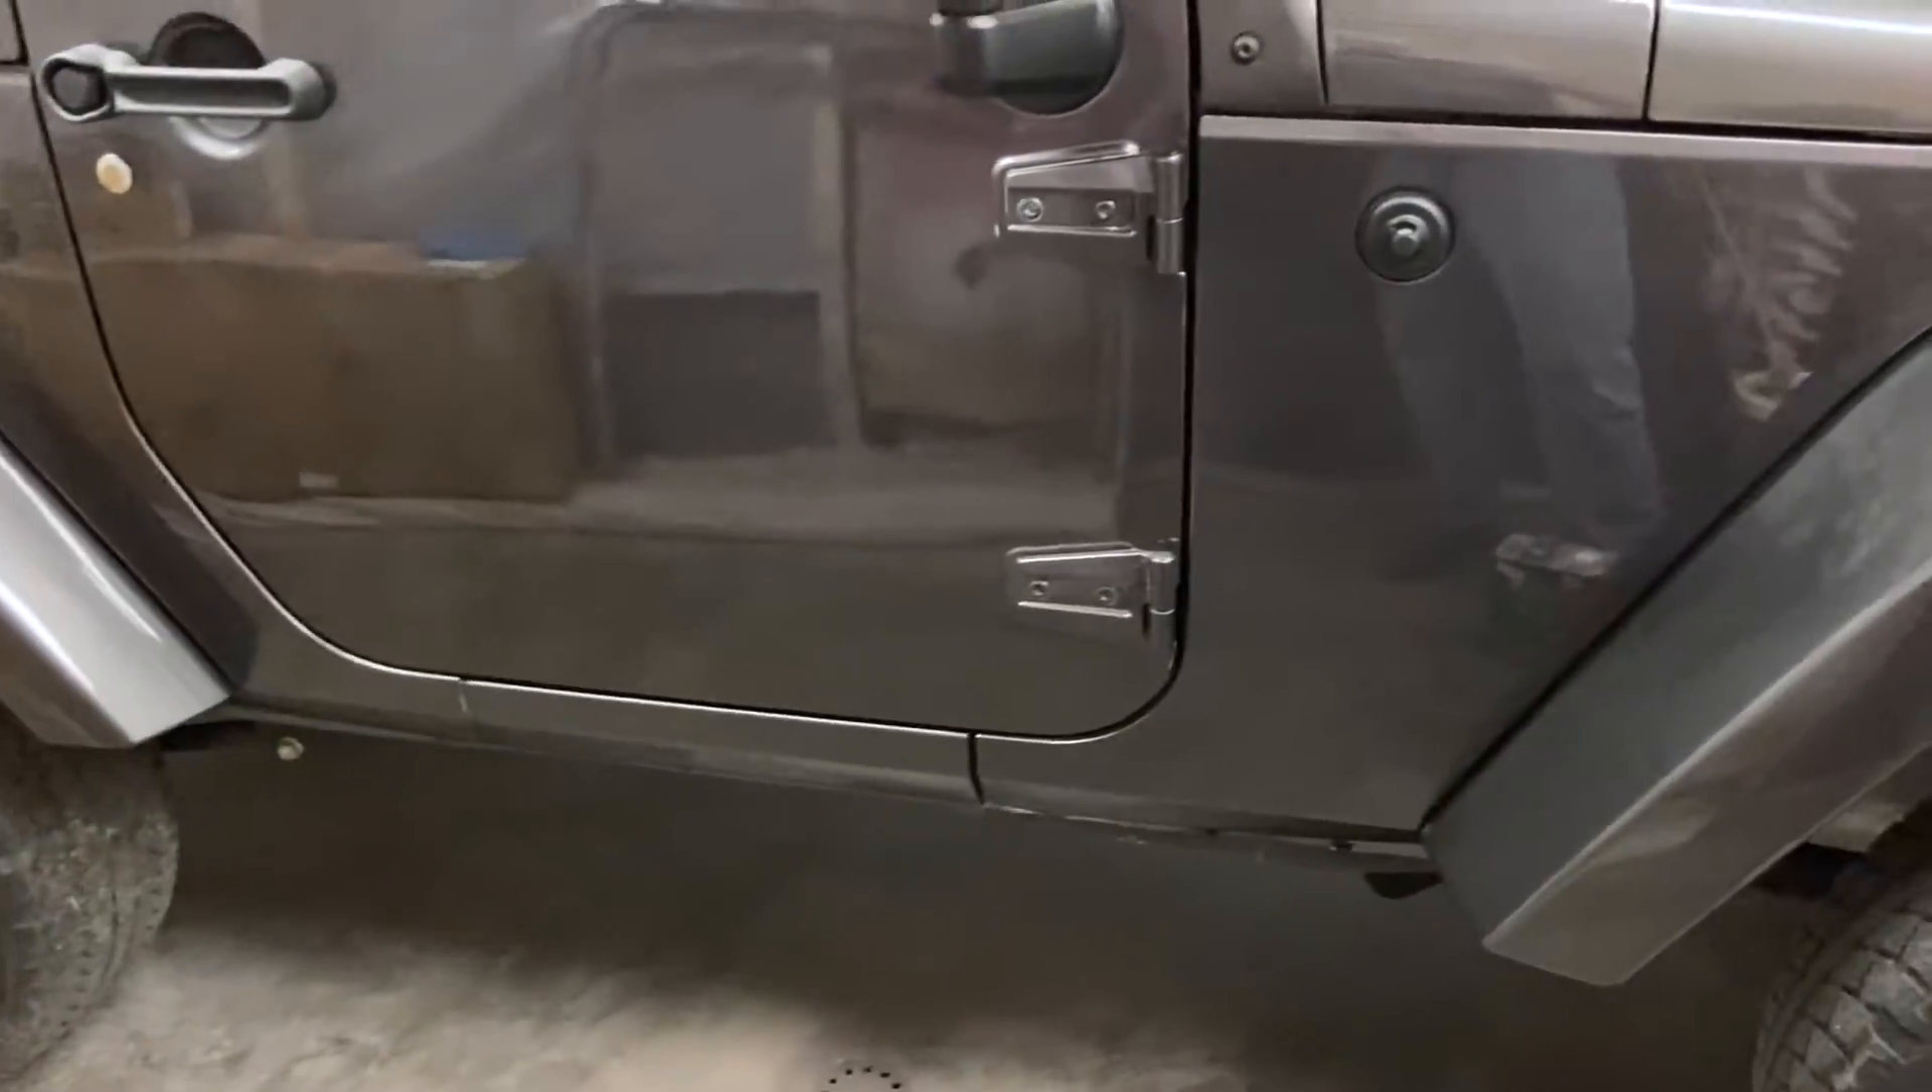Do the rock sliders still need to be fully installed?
Yes.